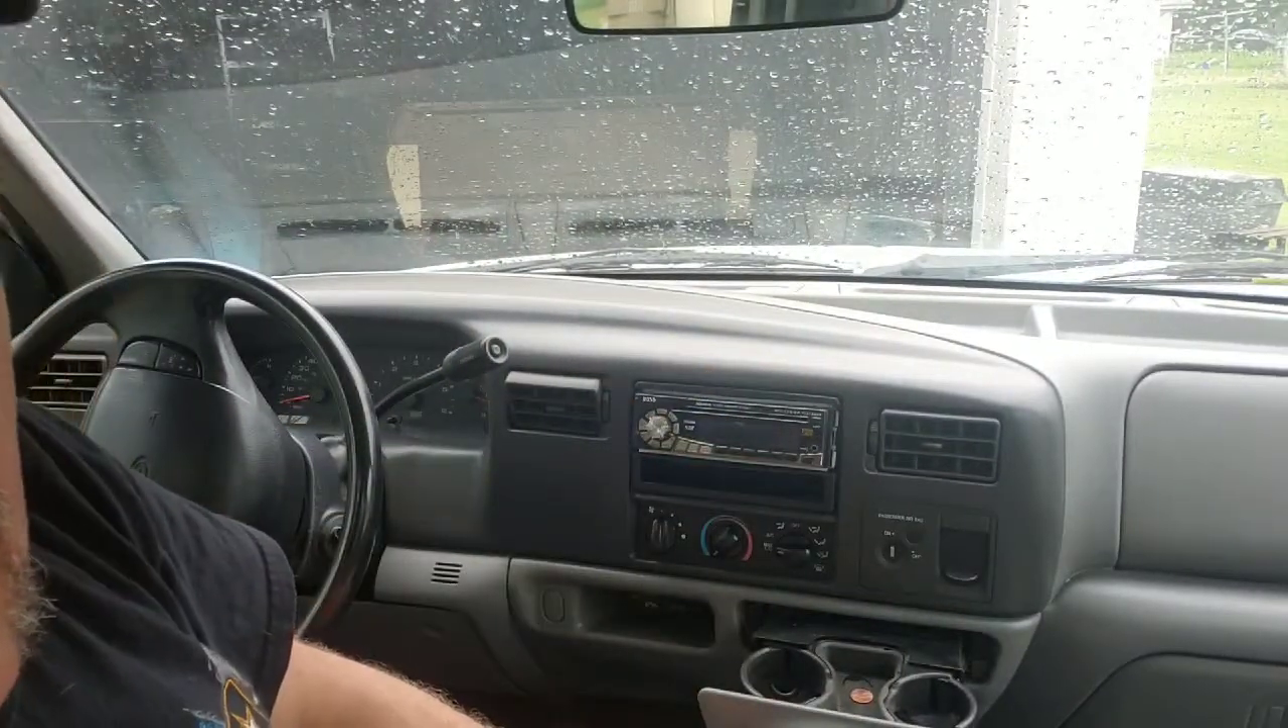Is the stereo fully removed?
No.